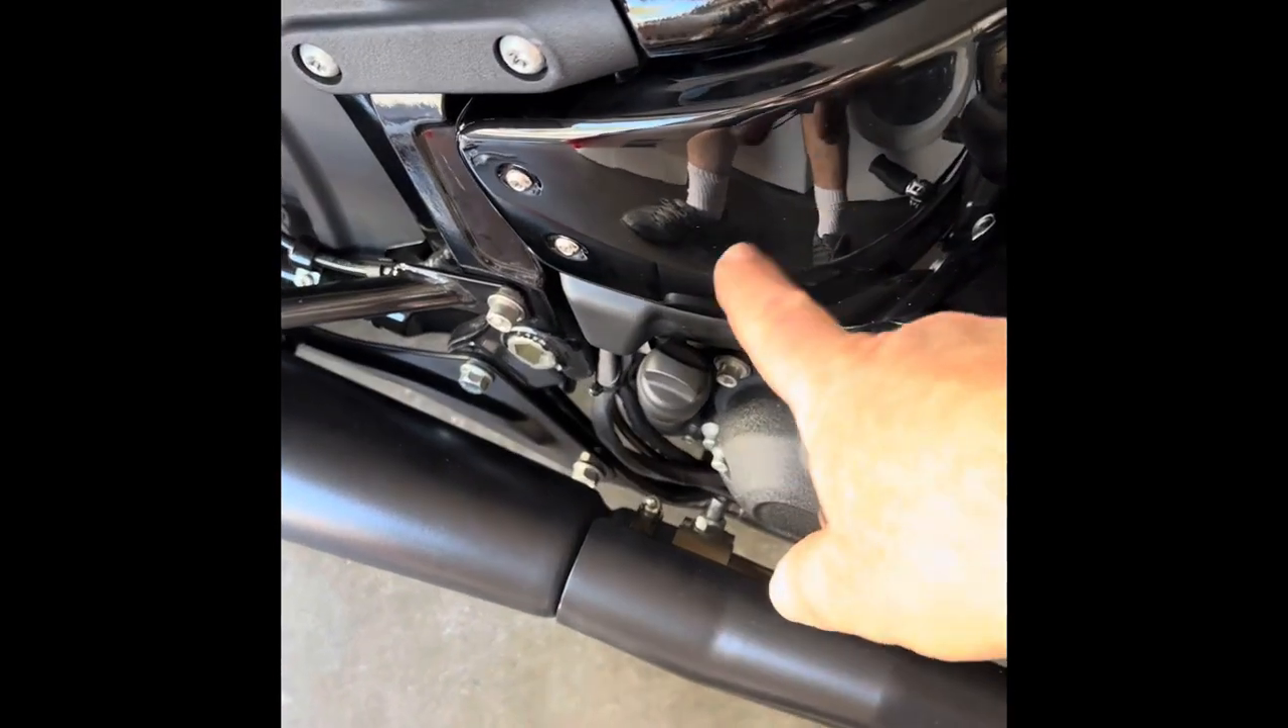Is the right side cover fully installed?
Yes.